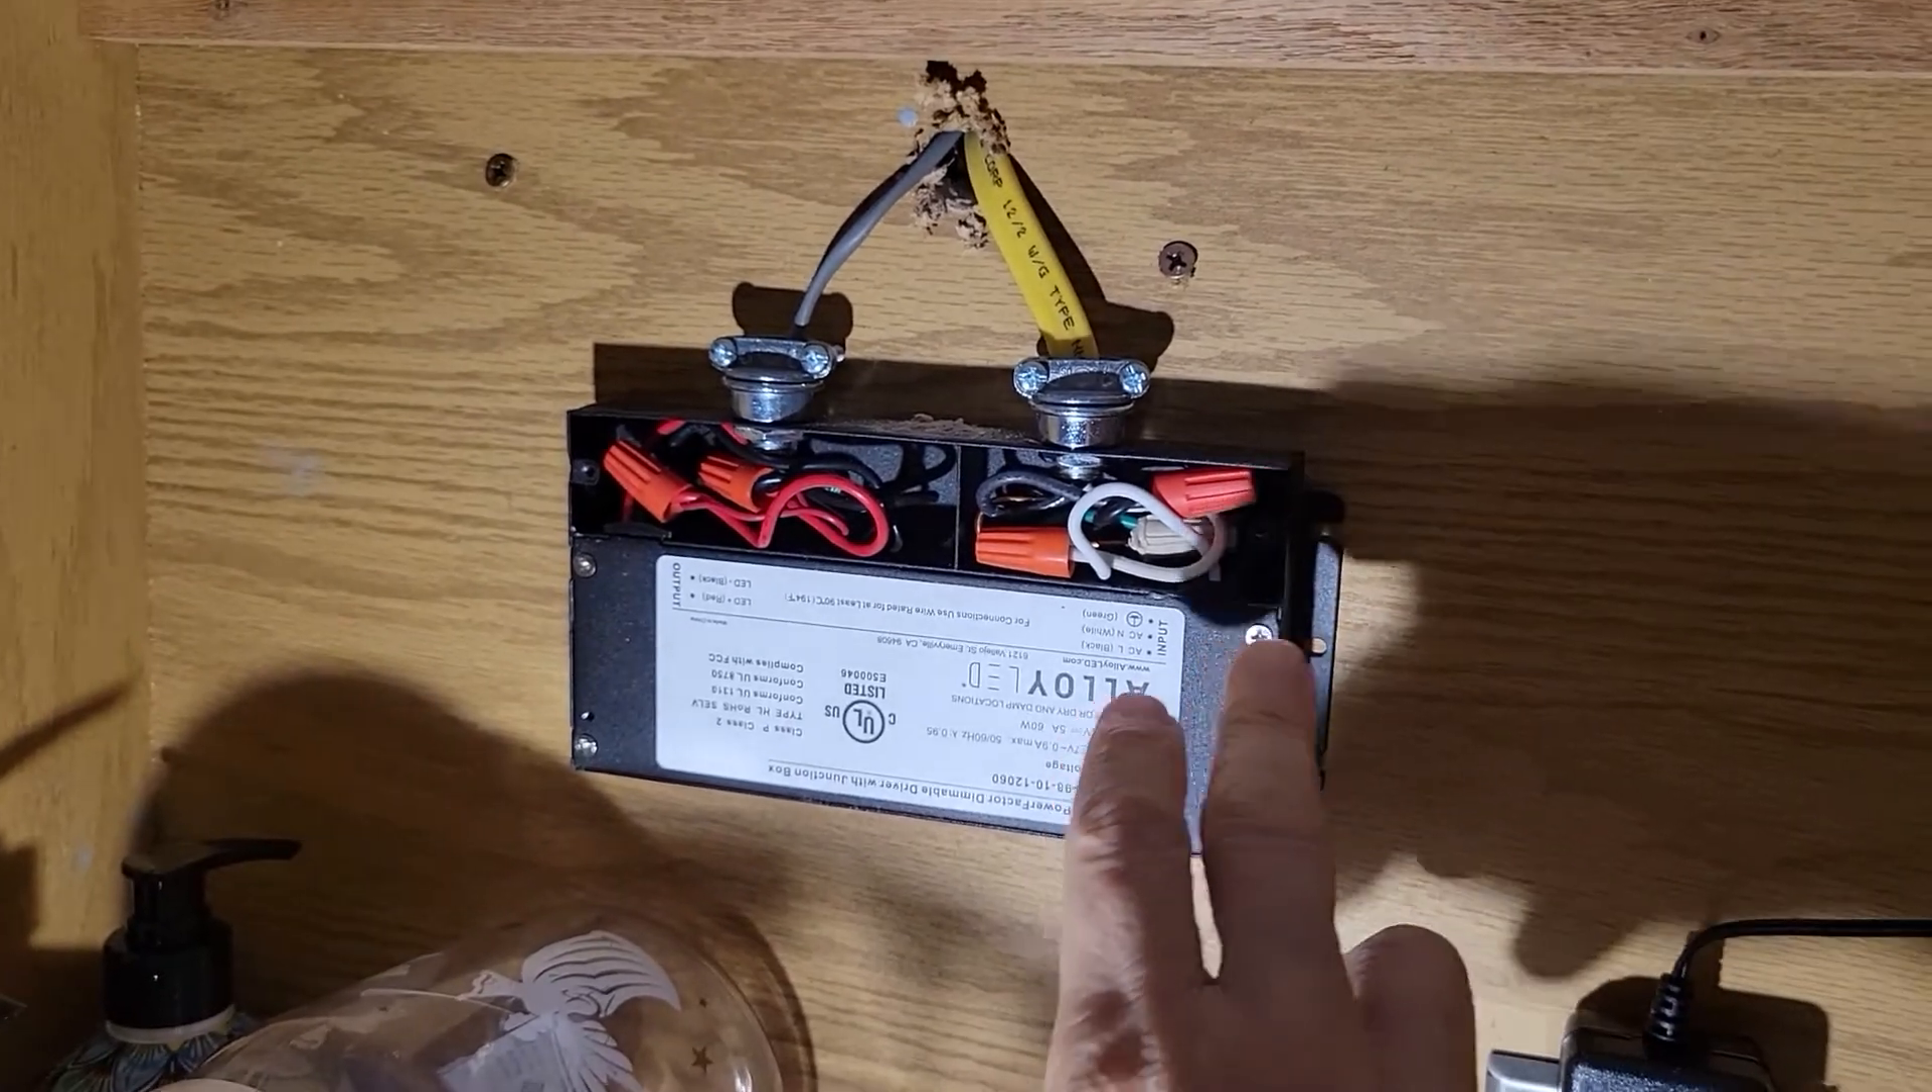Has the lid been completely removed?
Yes.